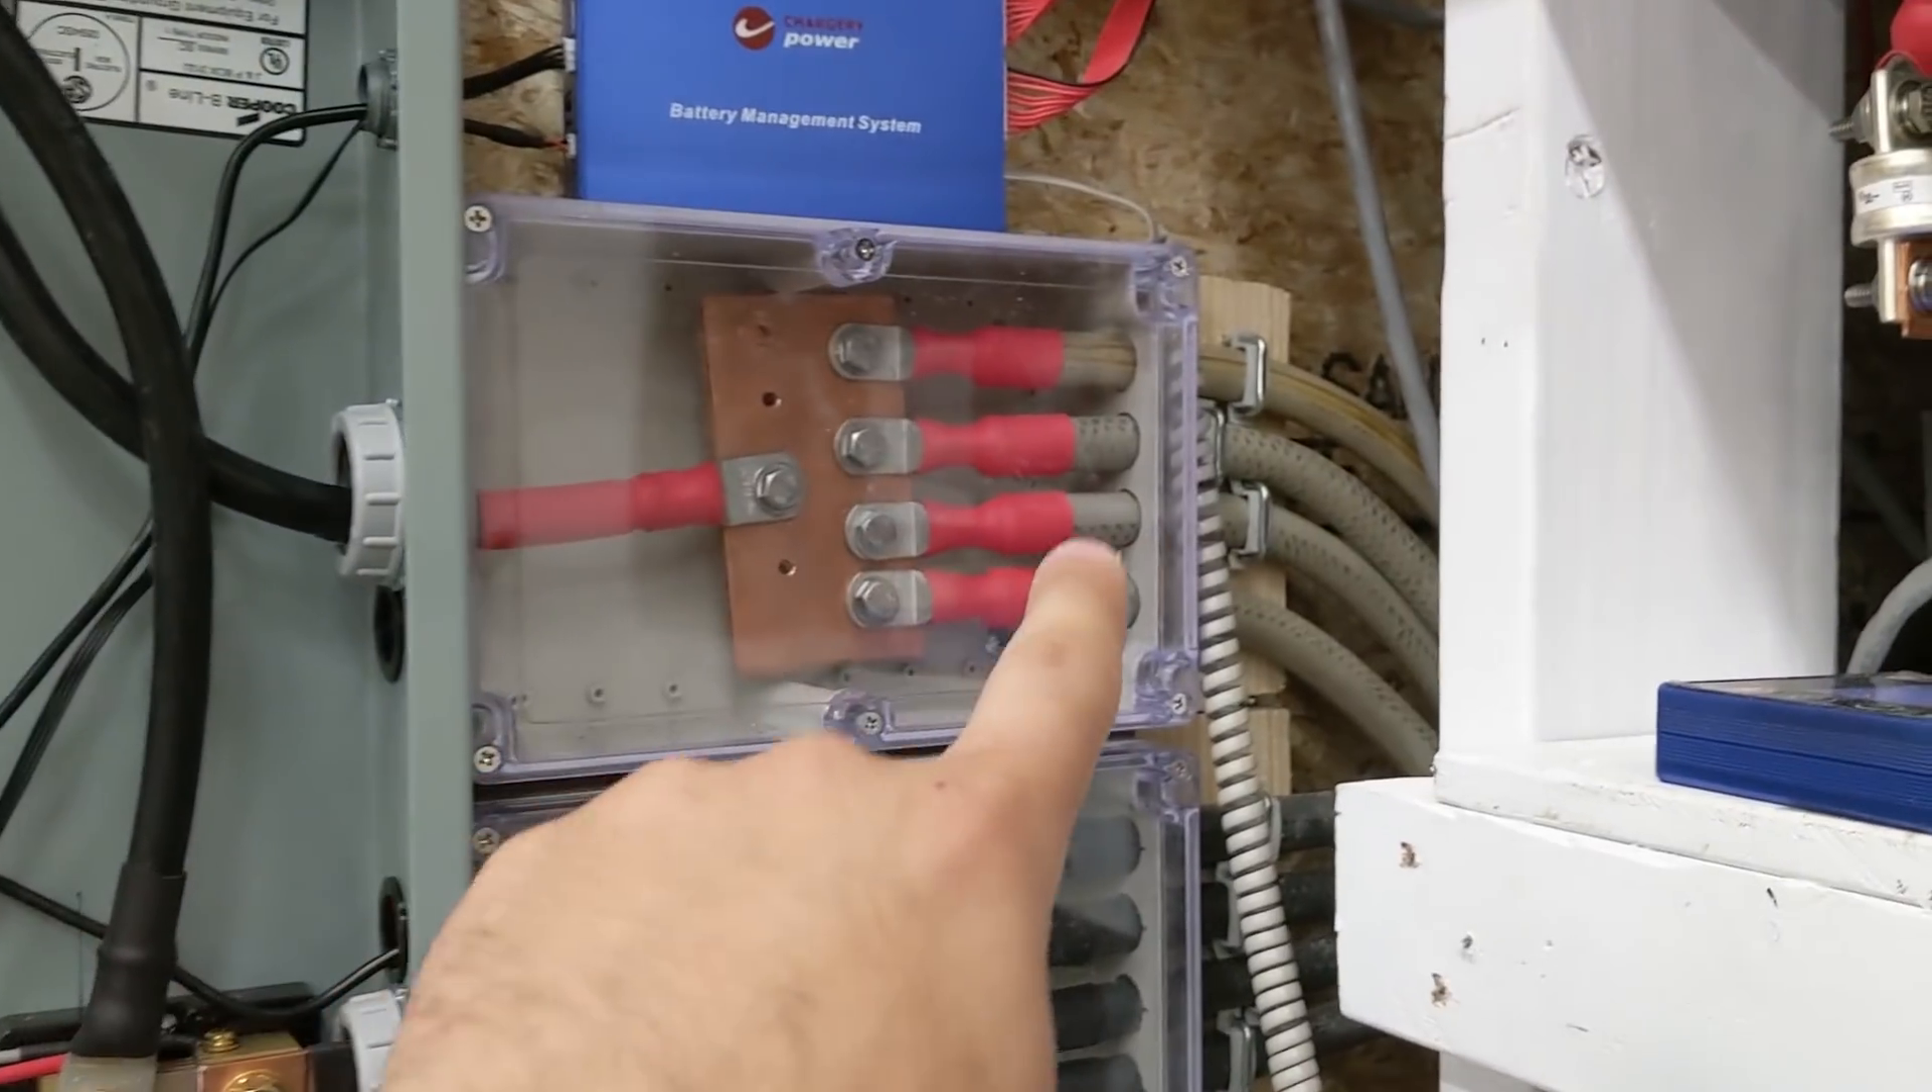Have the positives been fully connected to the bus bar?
Yes.